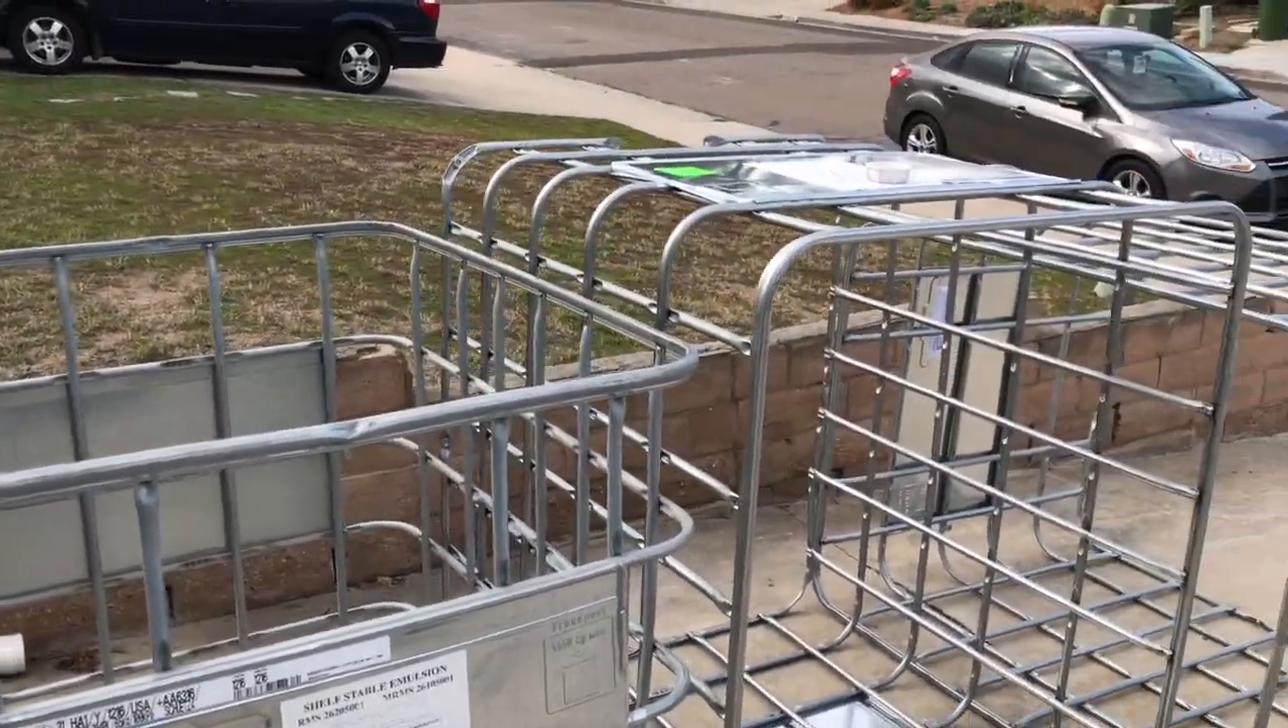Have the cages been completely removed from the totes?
Yes.